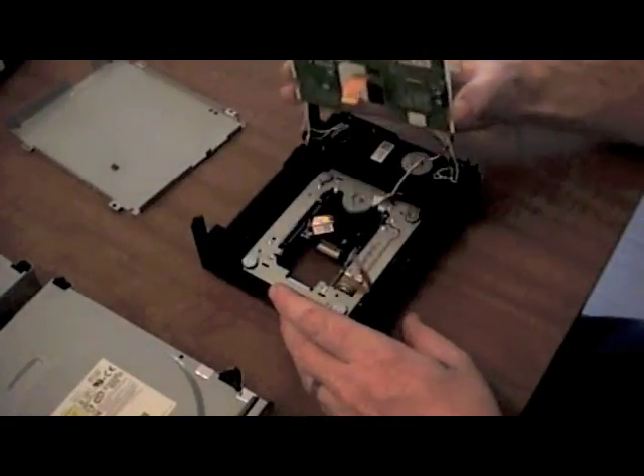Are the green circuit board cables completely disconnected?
No.